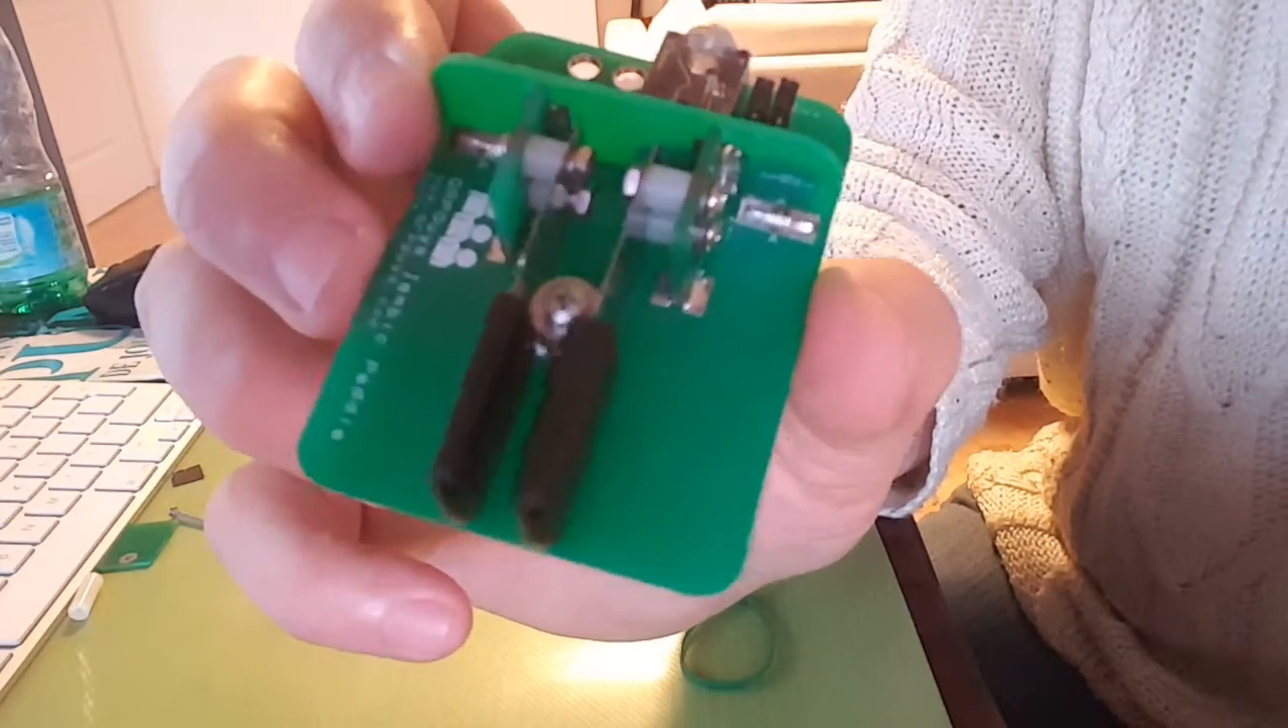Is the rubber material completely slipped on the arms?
Yes.